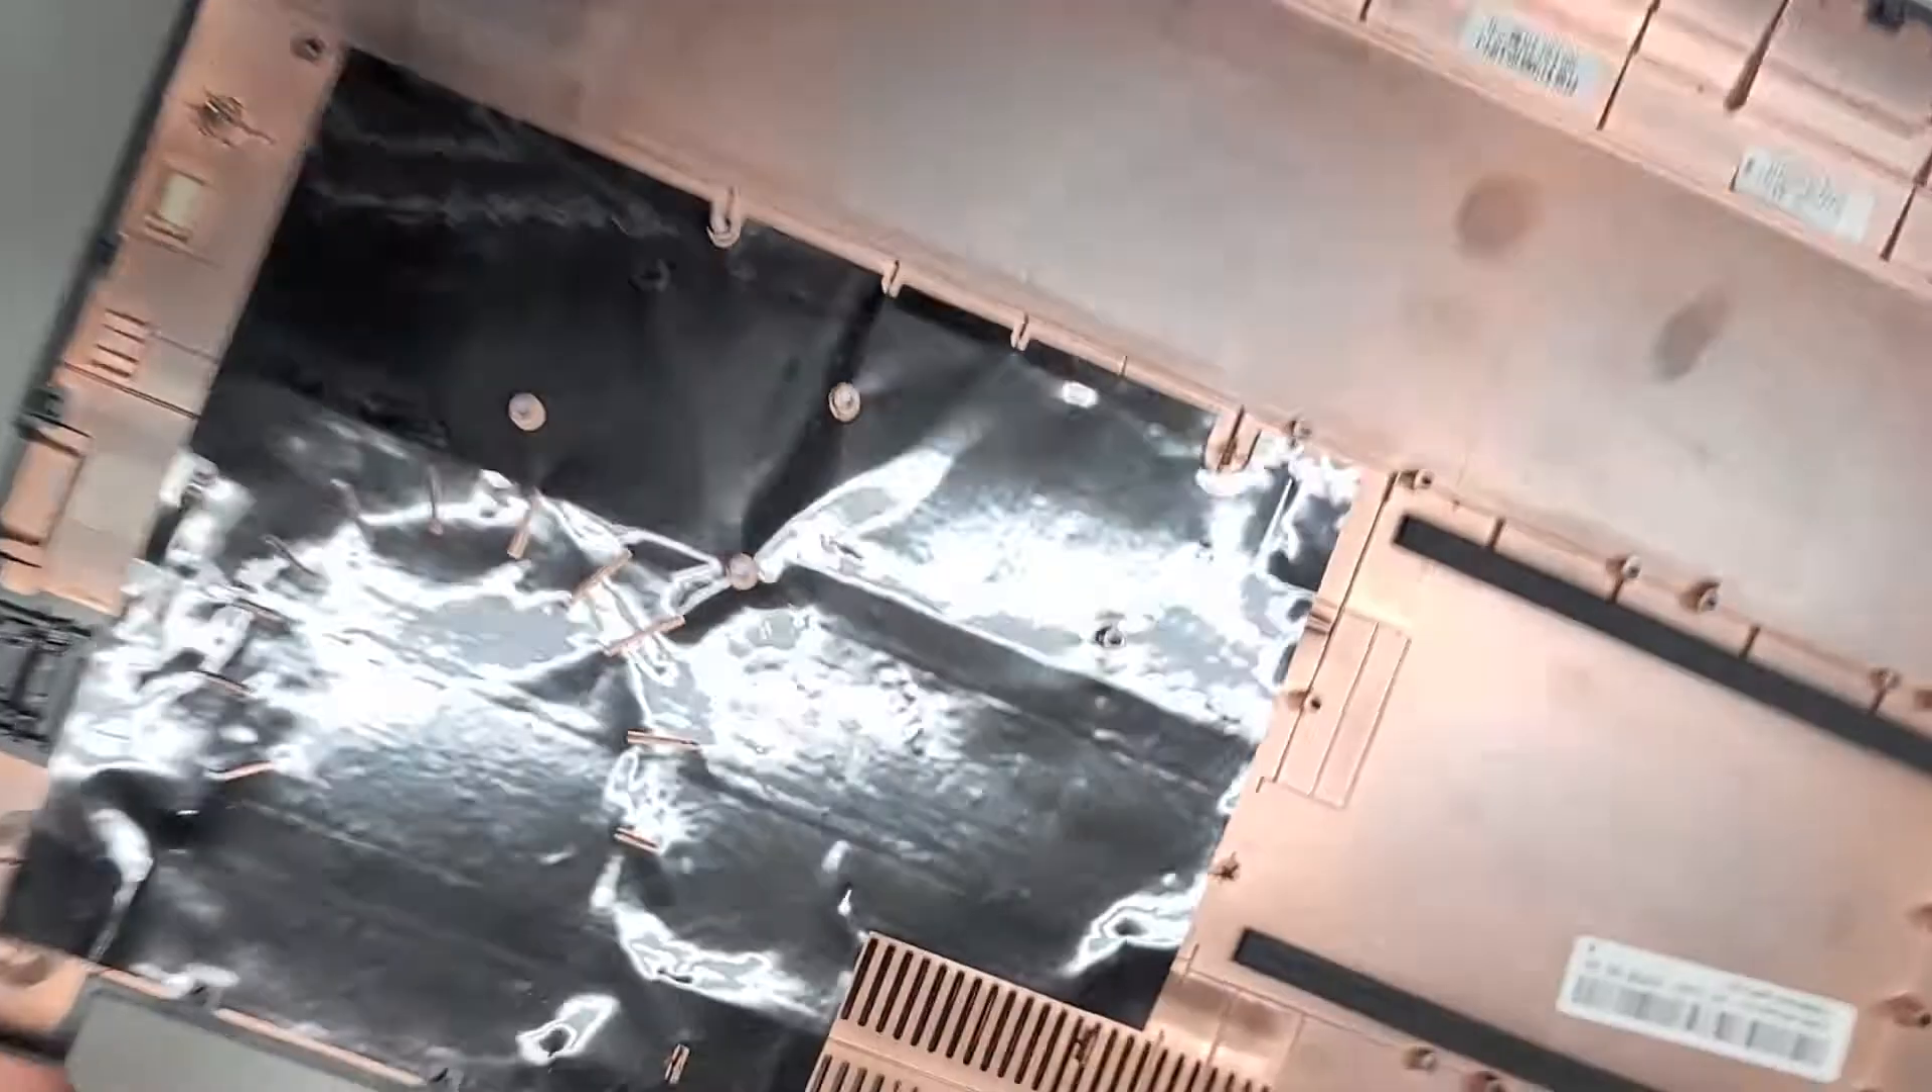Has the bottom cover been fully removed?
Yes.